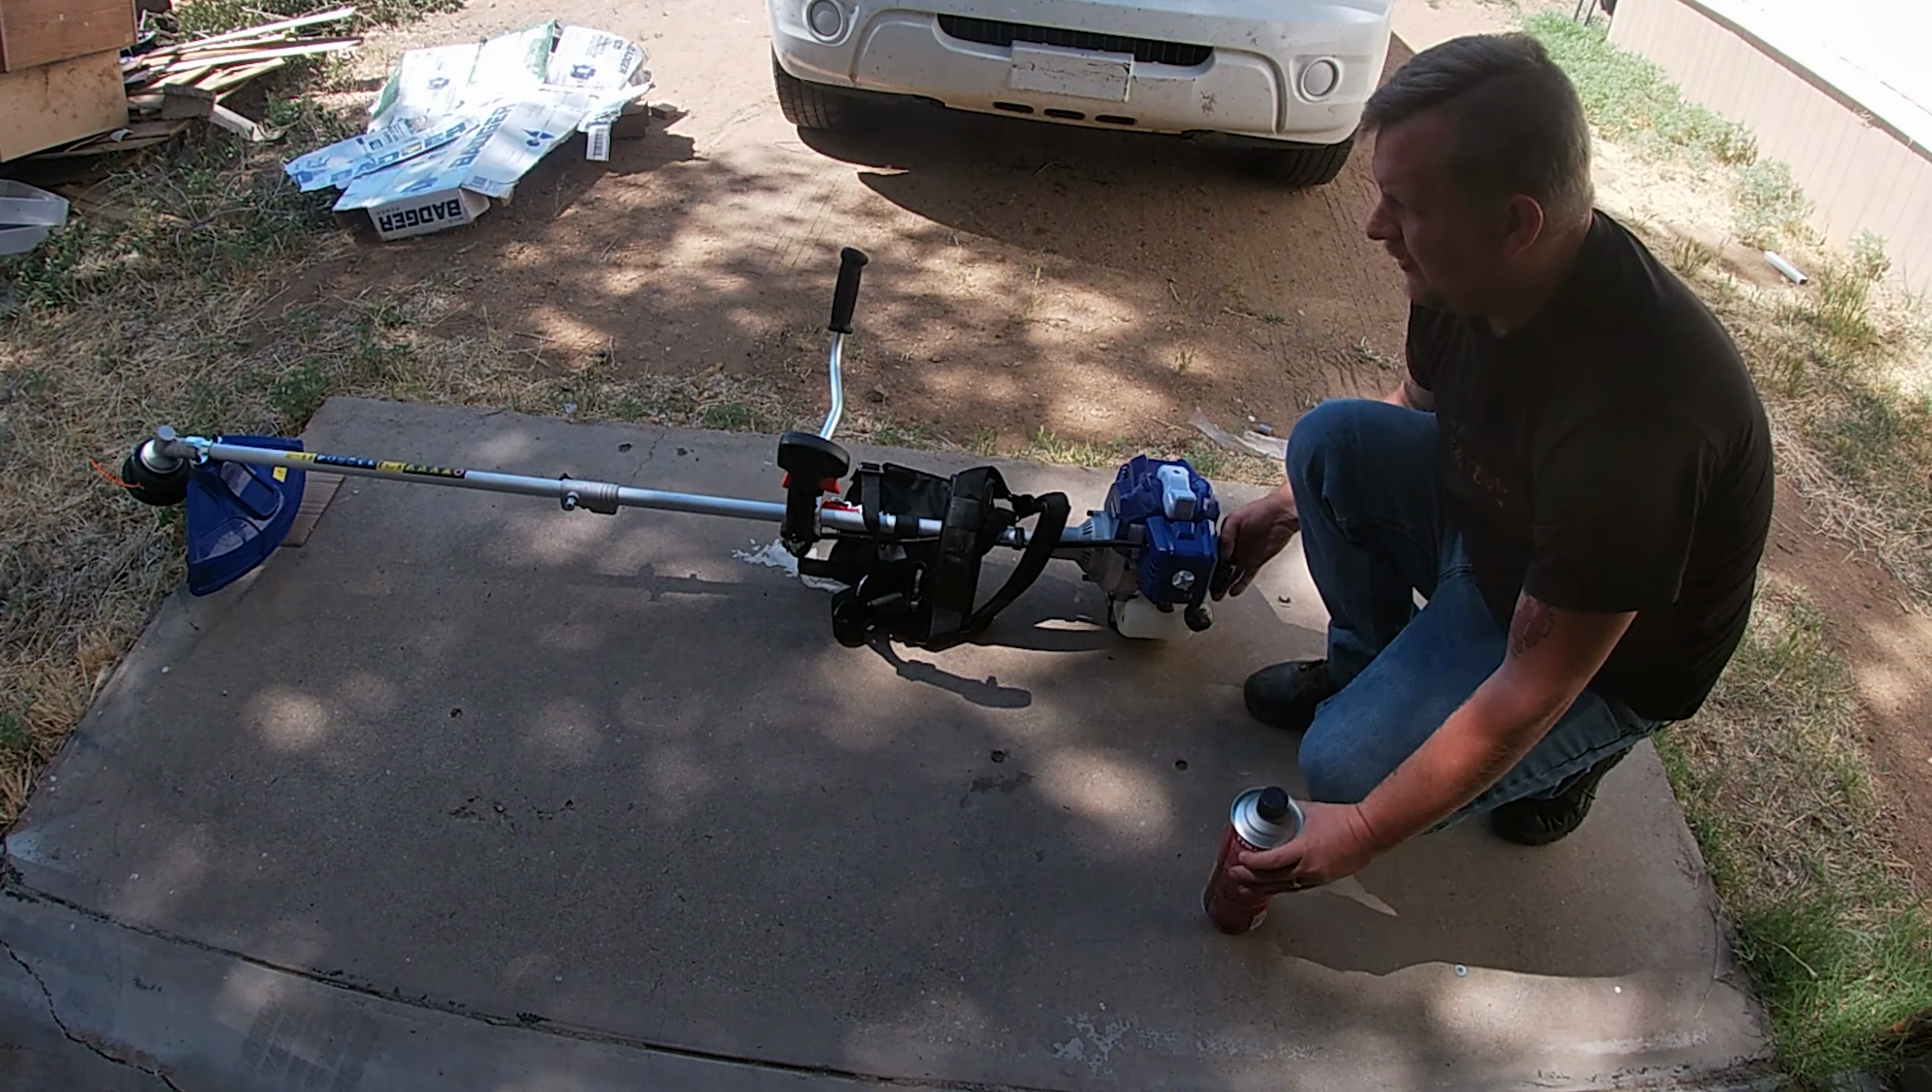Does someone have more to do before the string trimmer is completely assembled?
No.